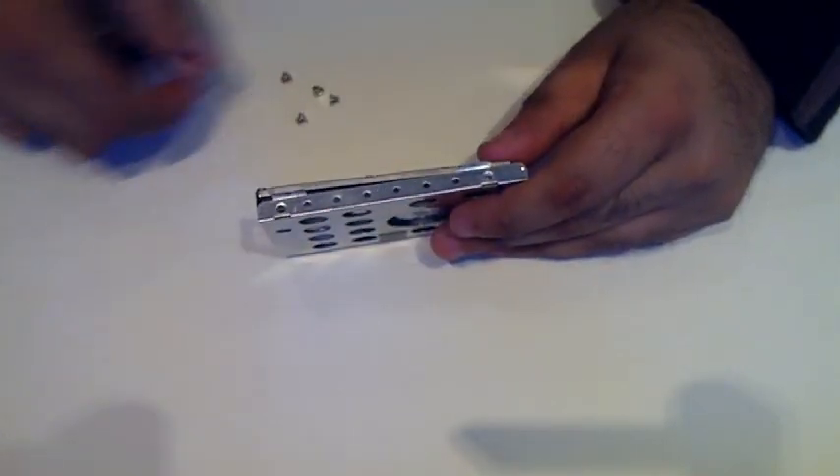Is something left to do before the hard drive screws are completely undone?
No.